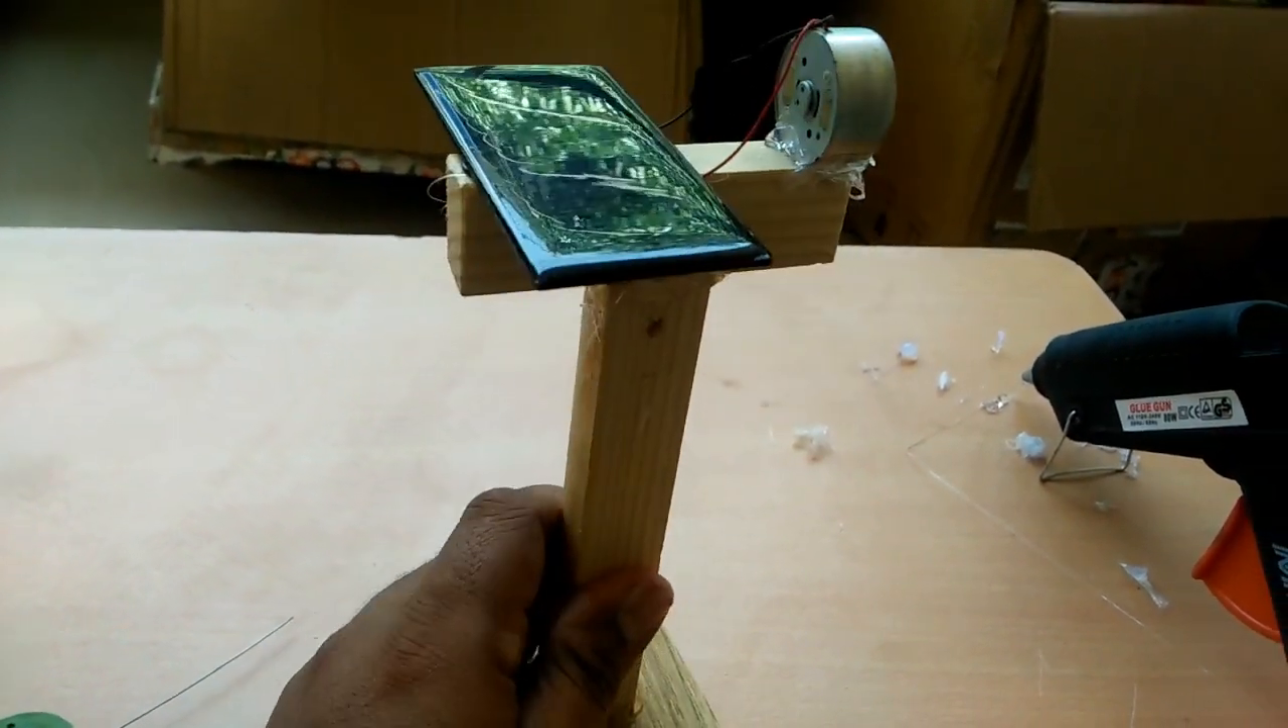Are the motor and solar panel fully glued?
Yes.